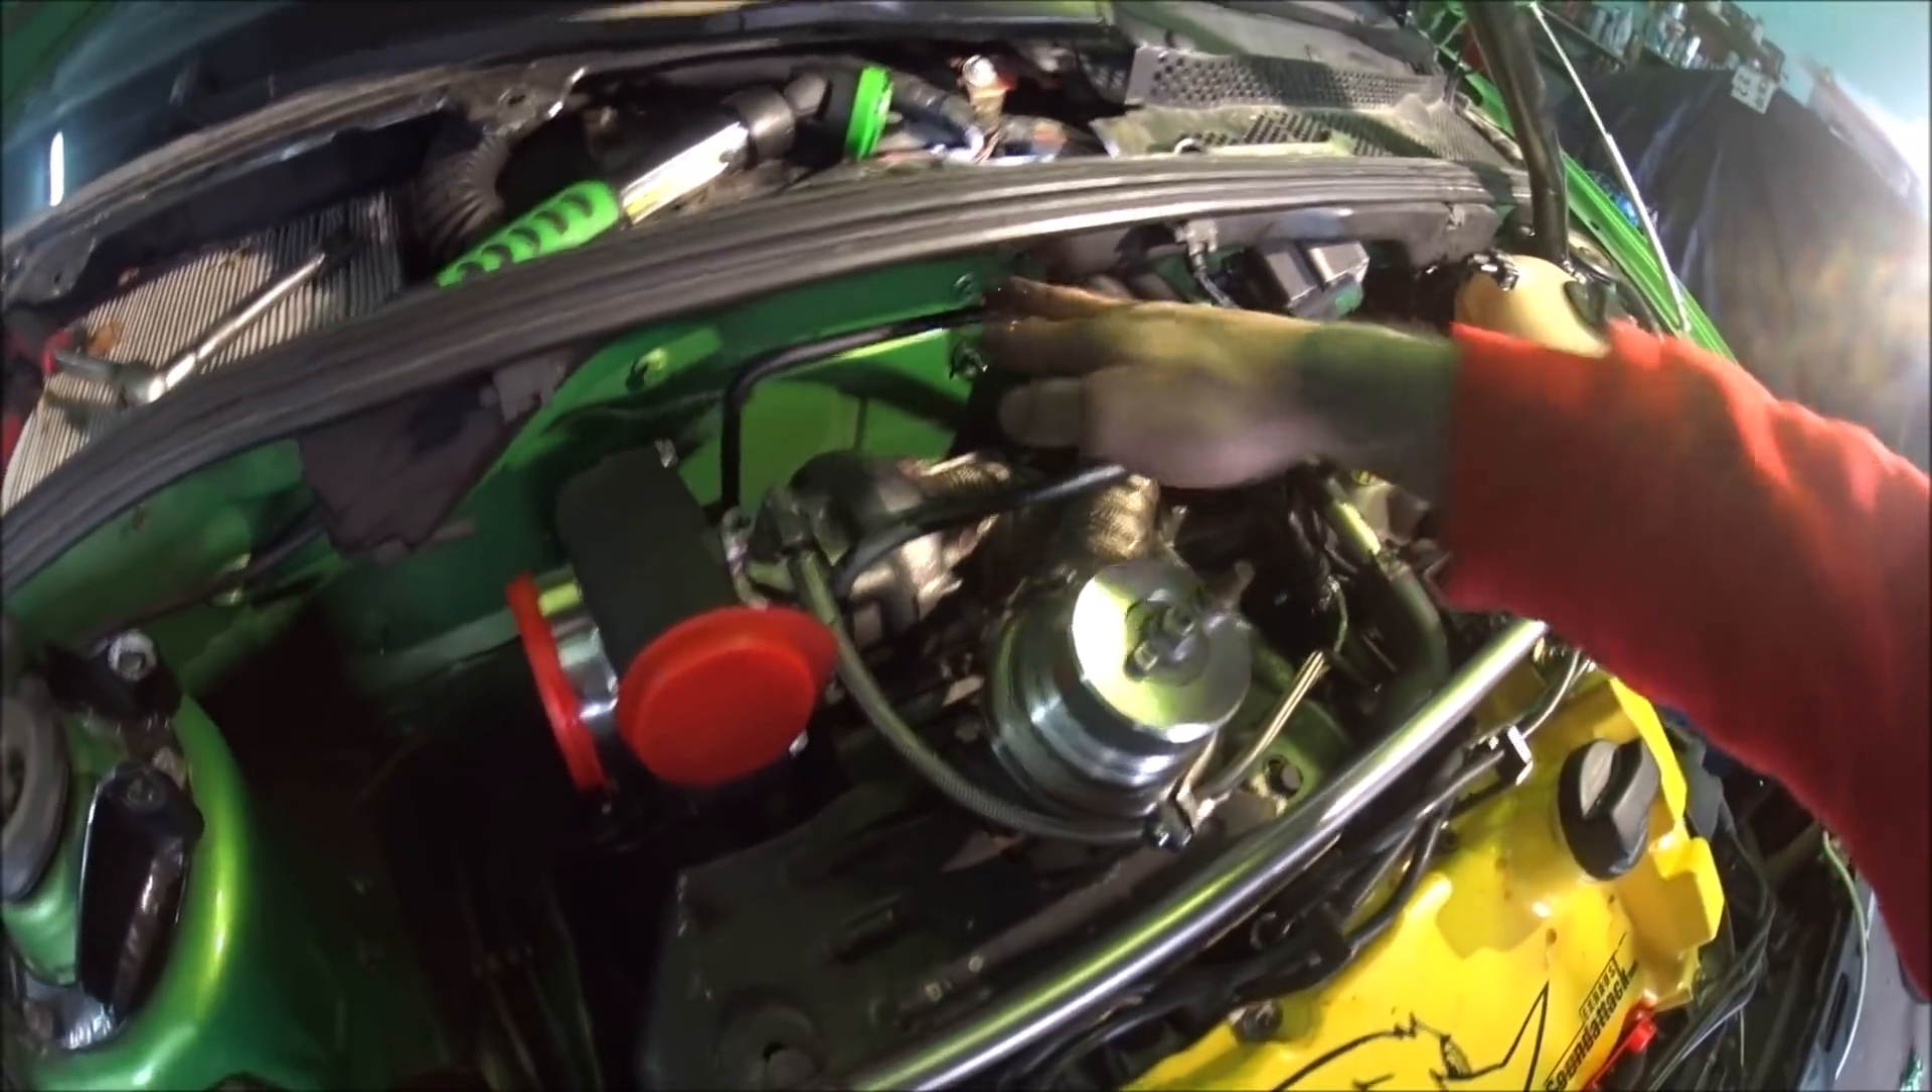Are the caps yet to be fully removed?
Yes.